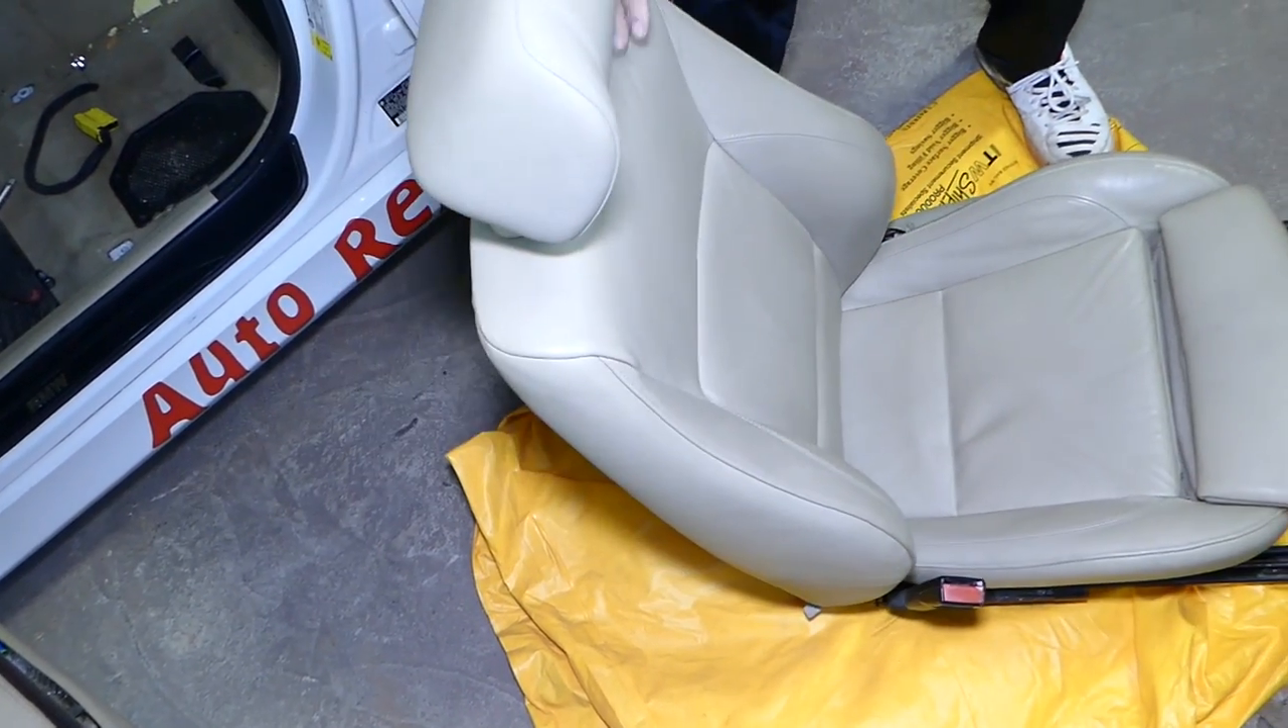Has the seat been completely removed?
Yes.